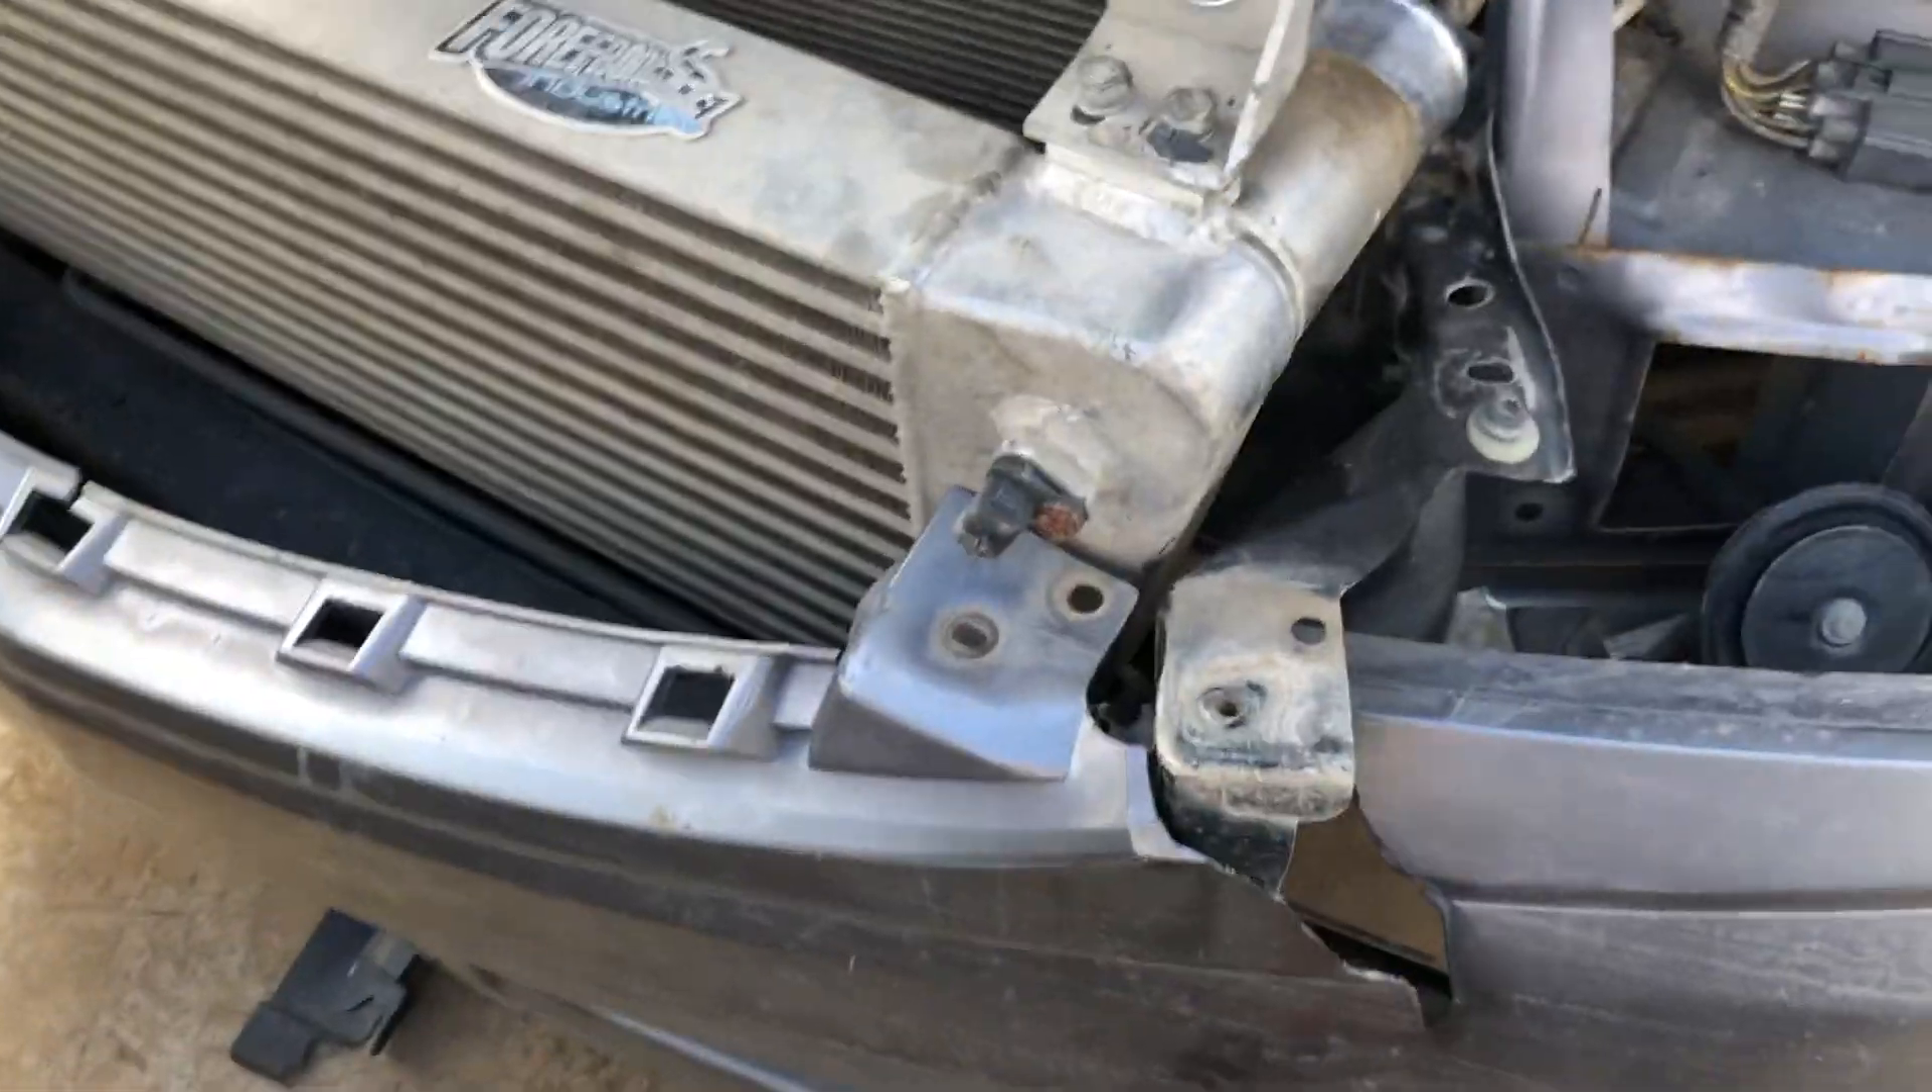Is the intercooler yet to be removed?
Yes.